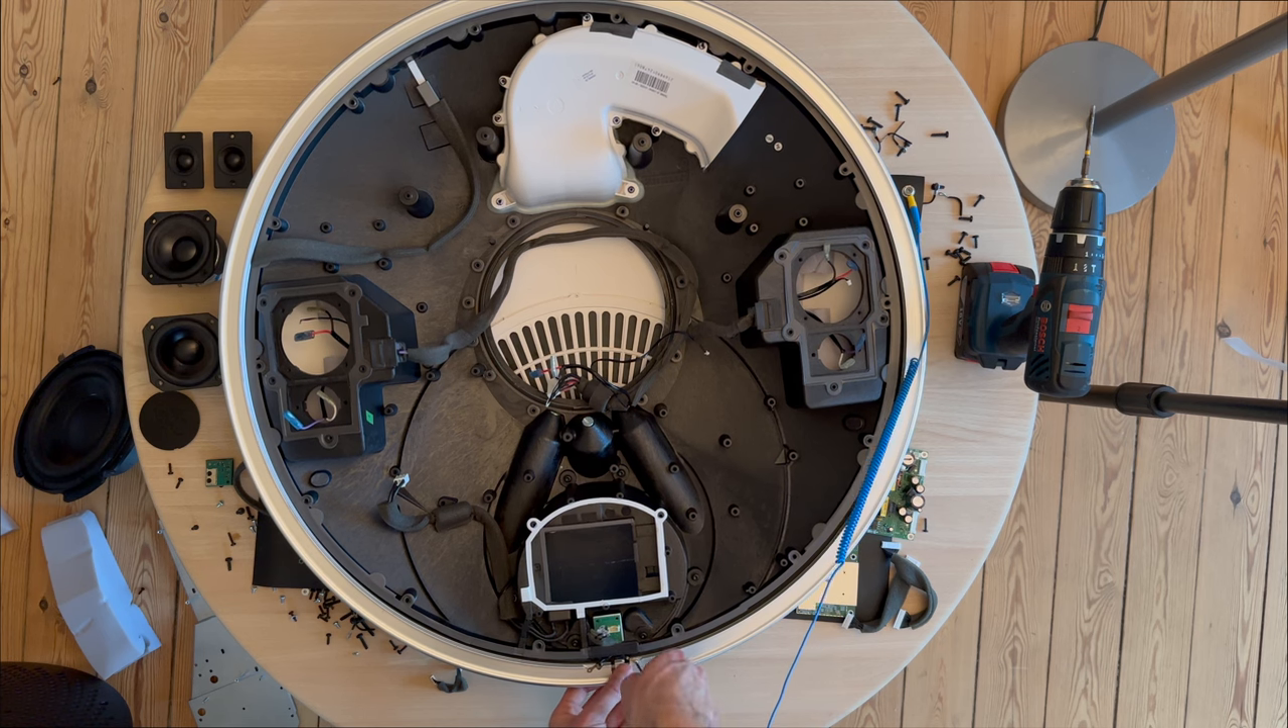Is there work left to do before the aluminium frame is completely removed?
Yes.